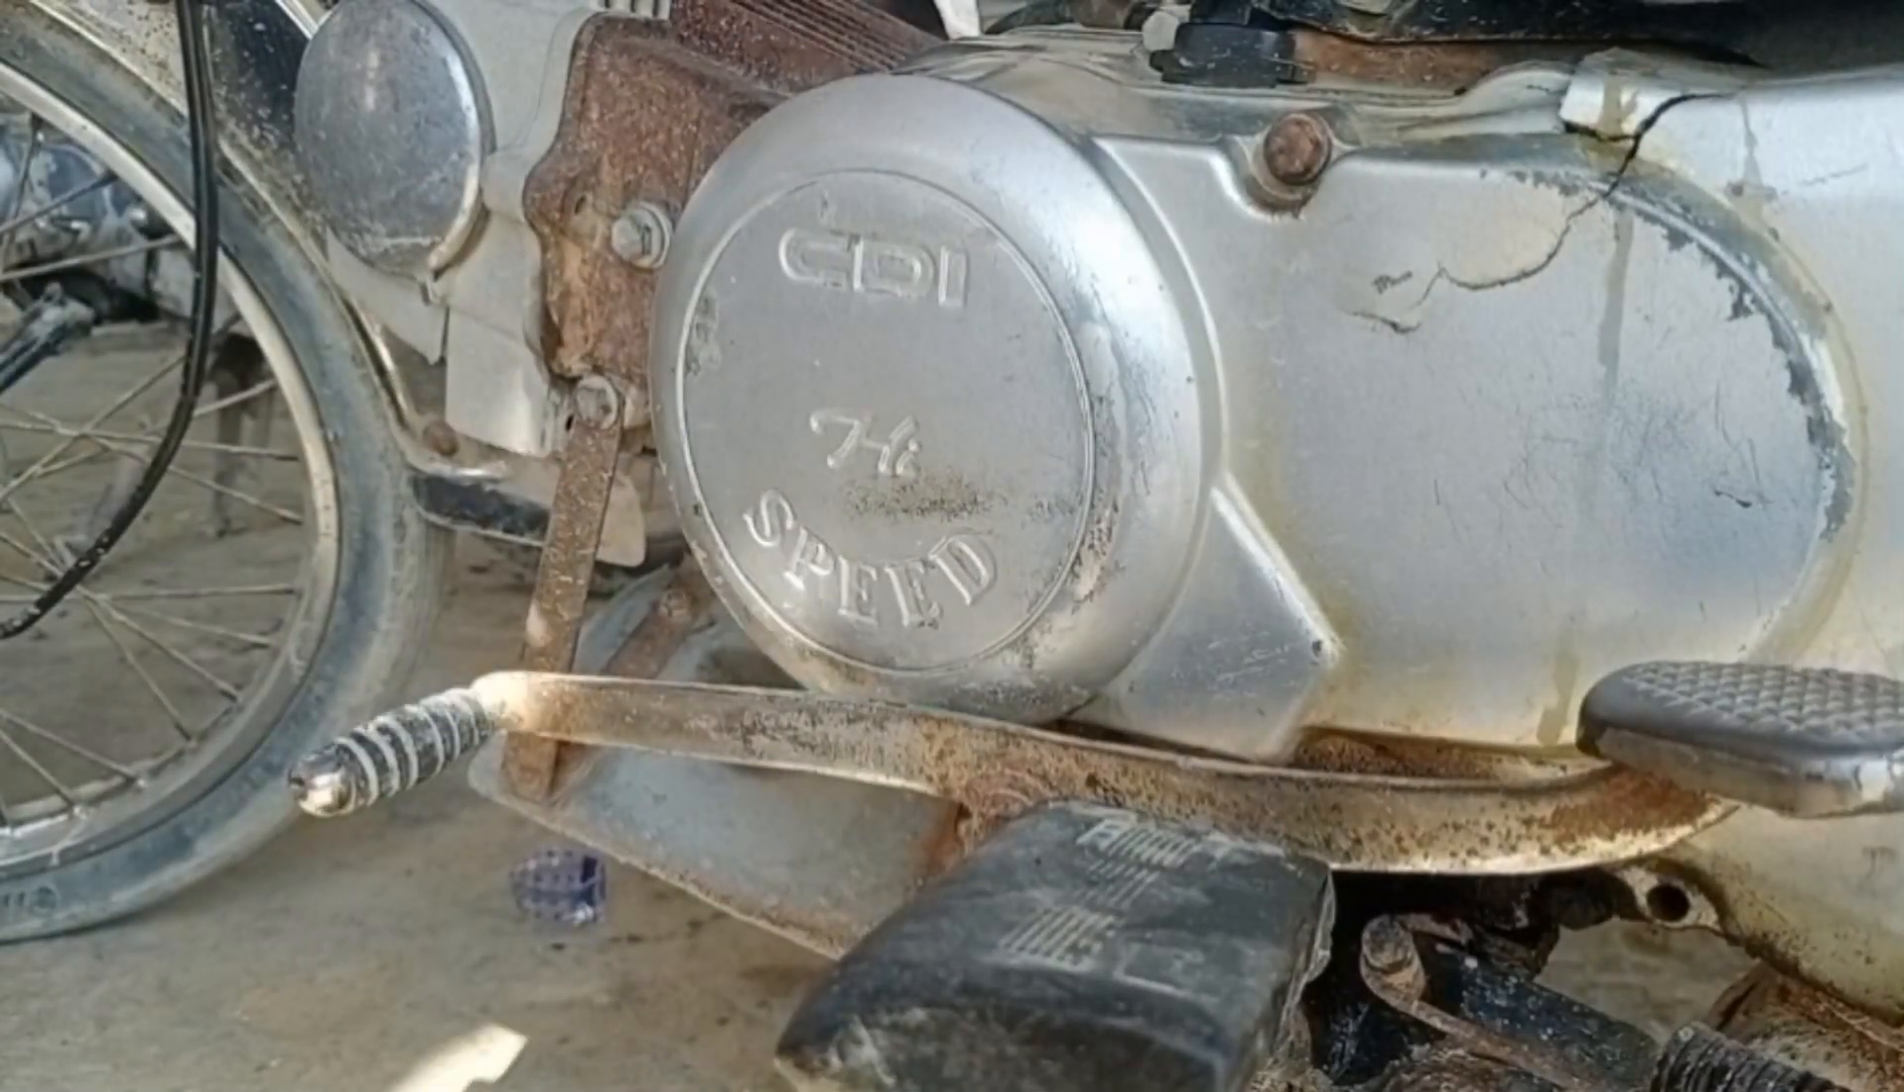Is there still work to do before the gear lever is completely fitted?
No.